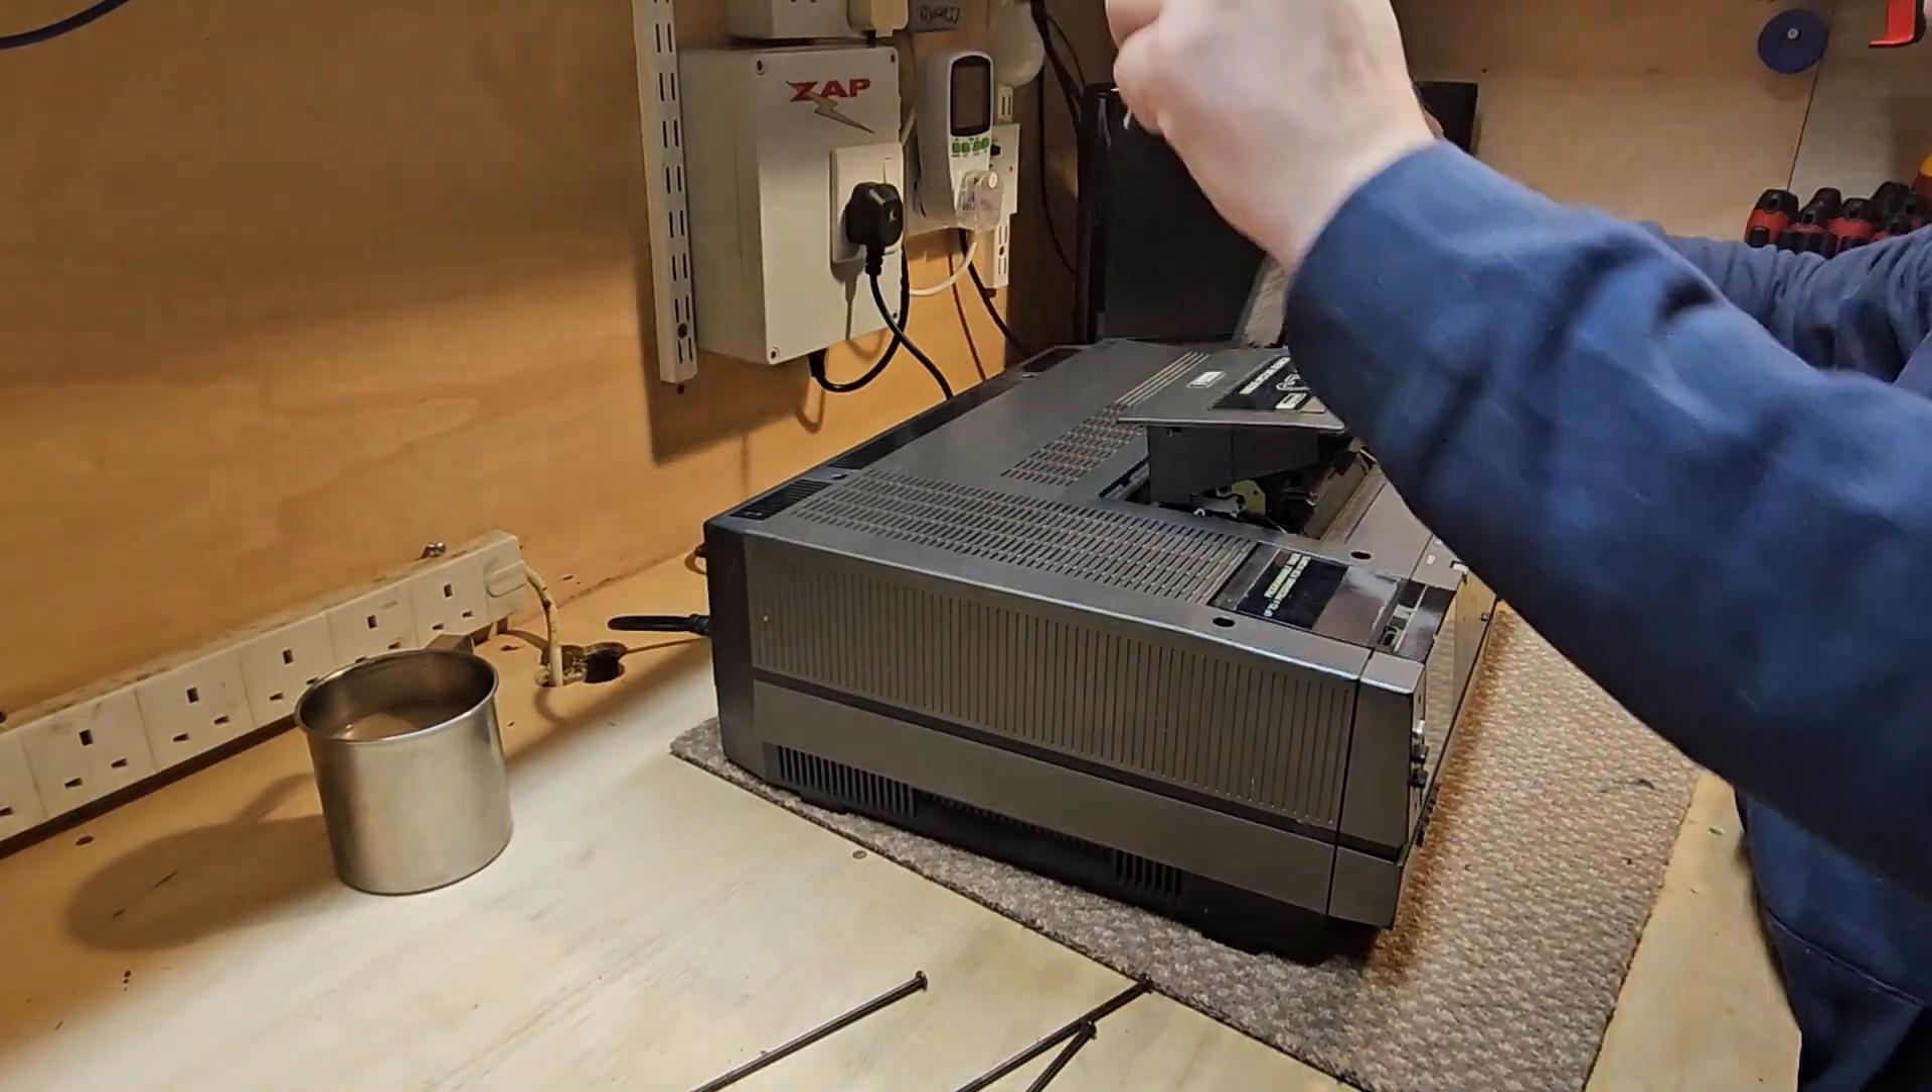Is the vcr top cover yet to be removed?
Yes.